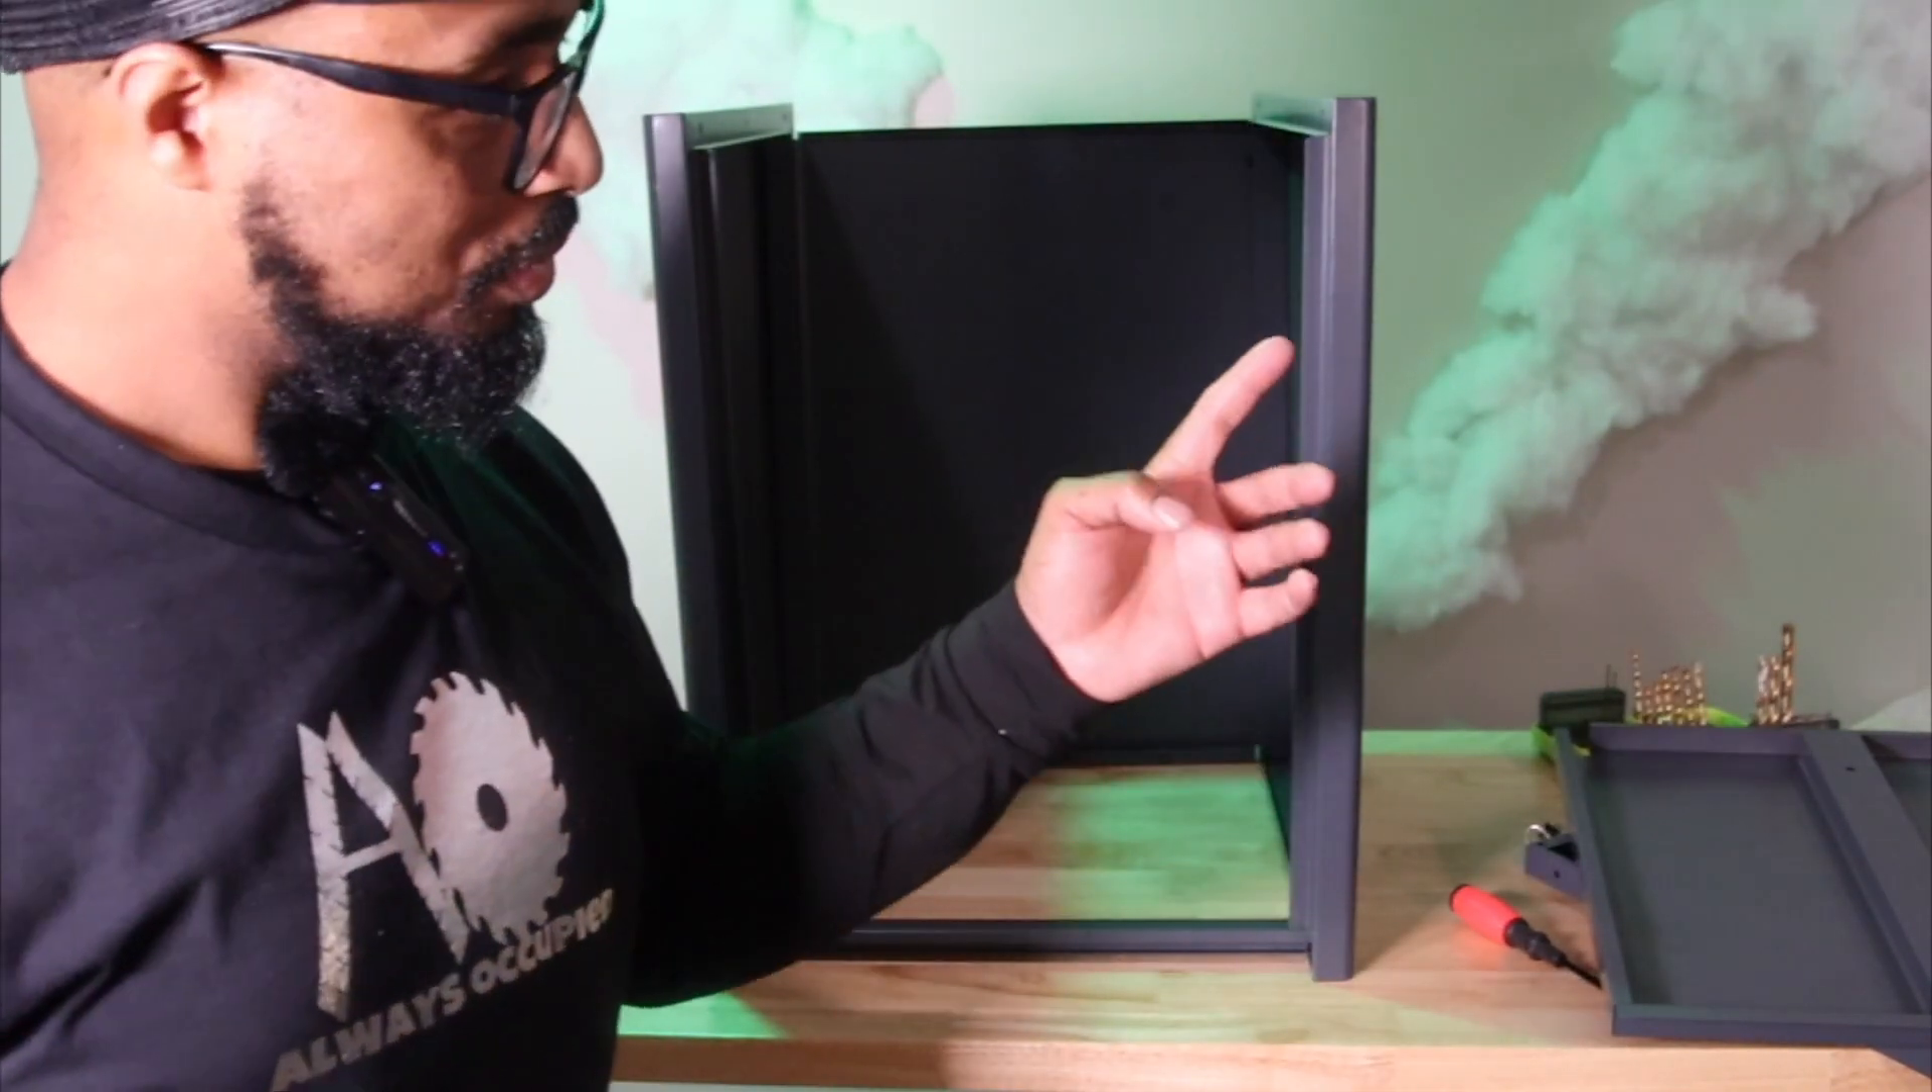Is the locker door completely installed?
No.